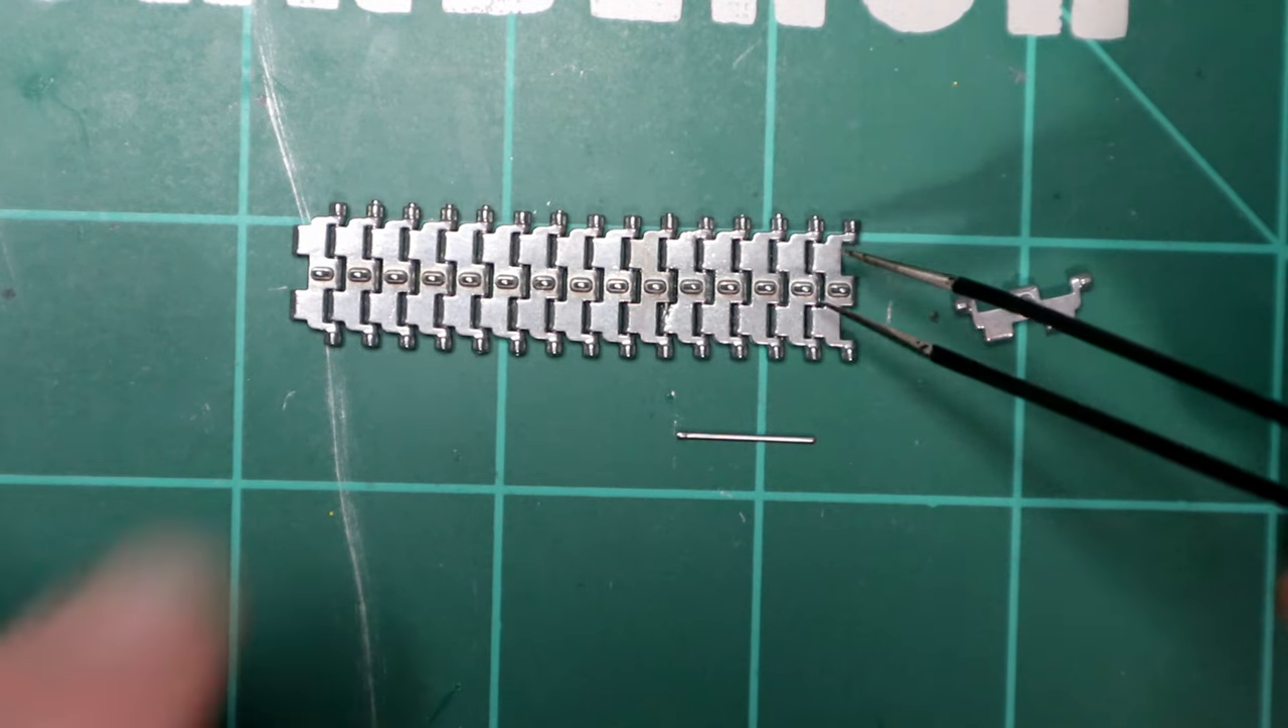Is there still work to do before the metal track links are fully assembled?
Yes.